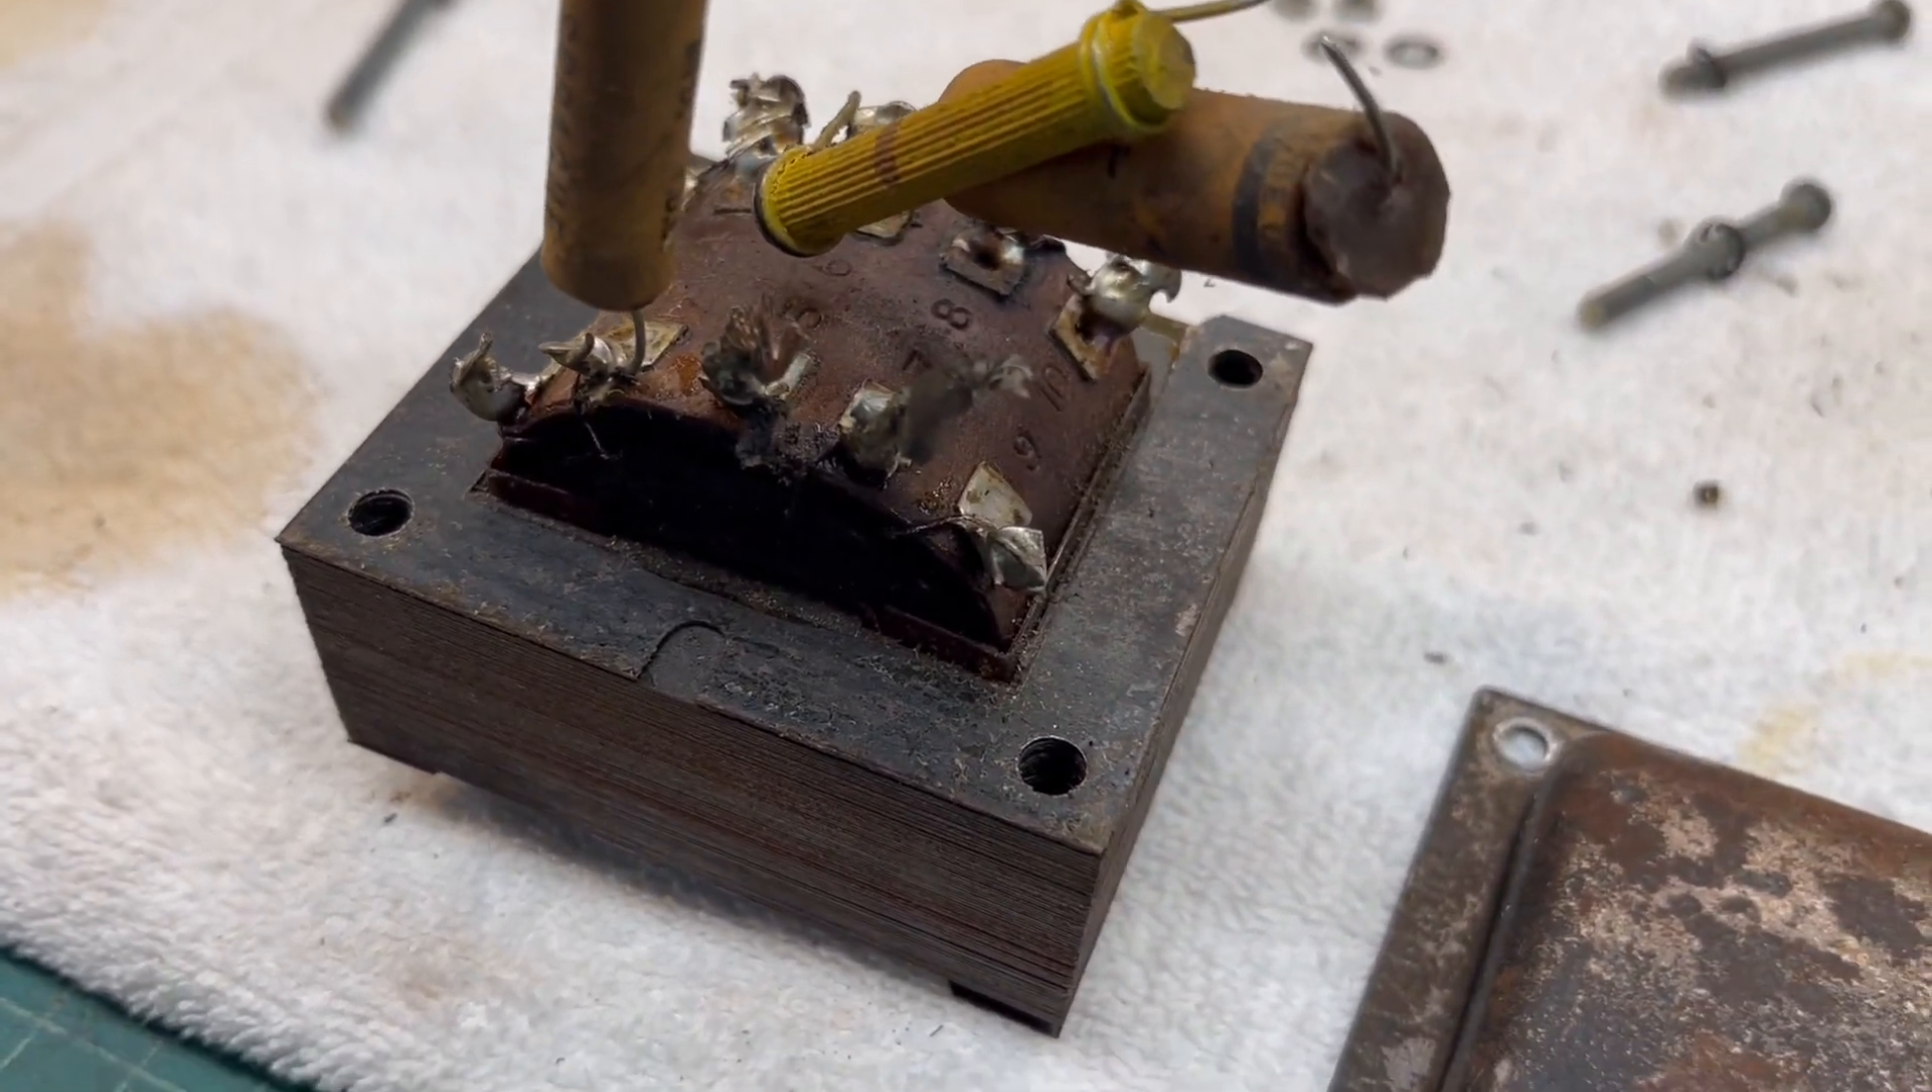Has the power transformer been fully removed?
Yes.